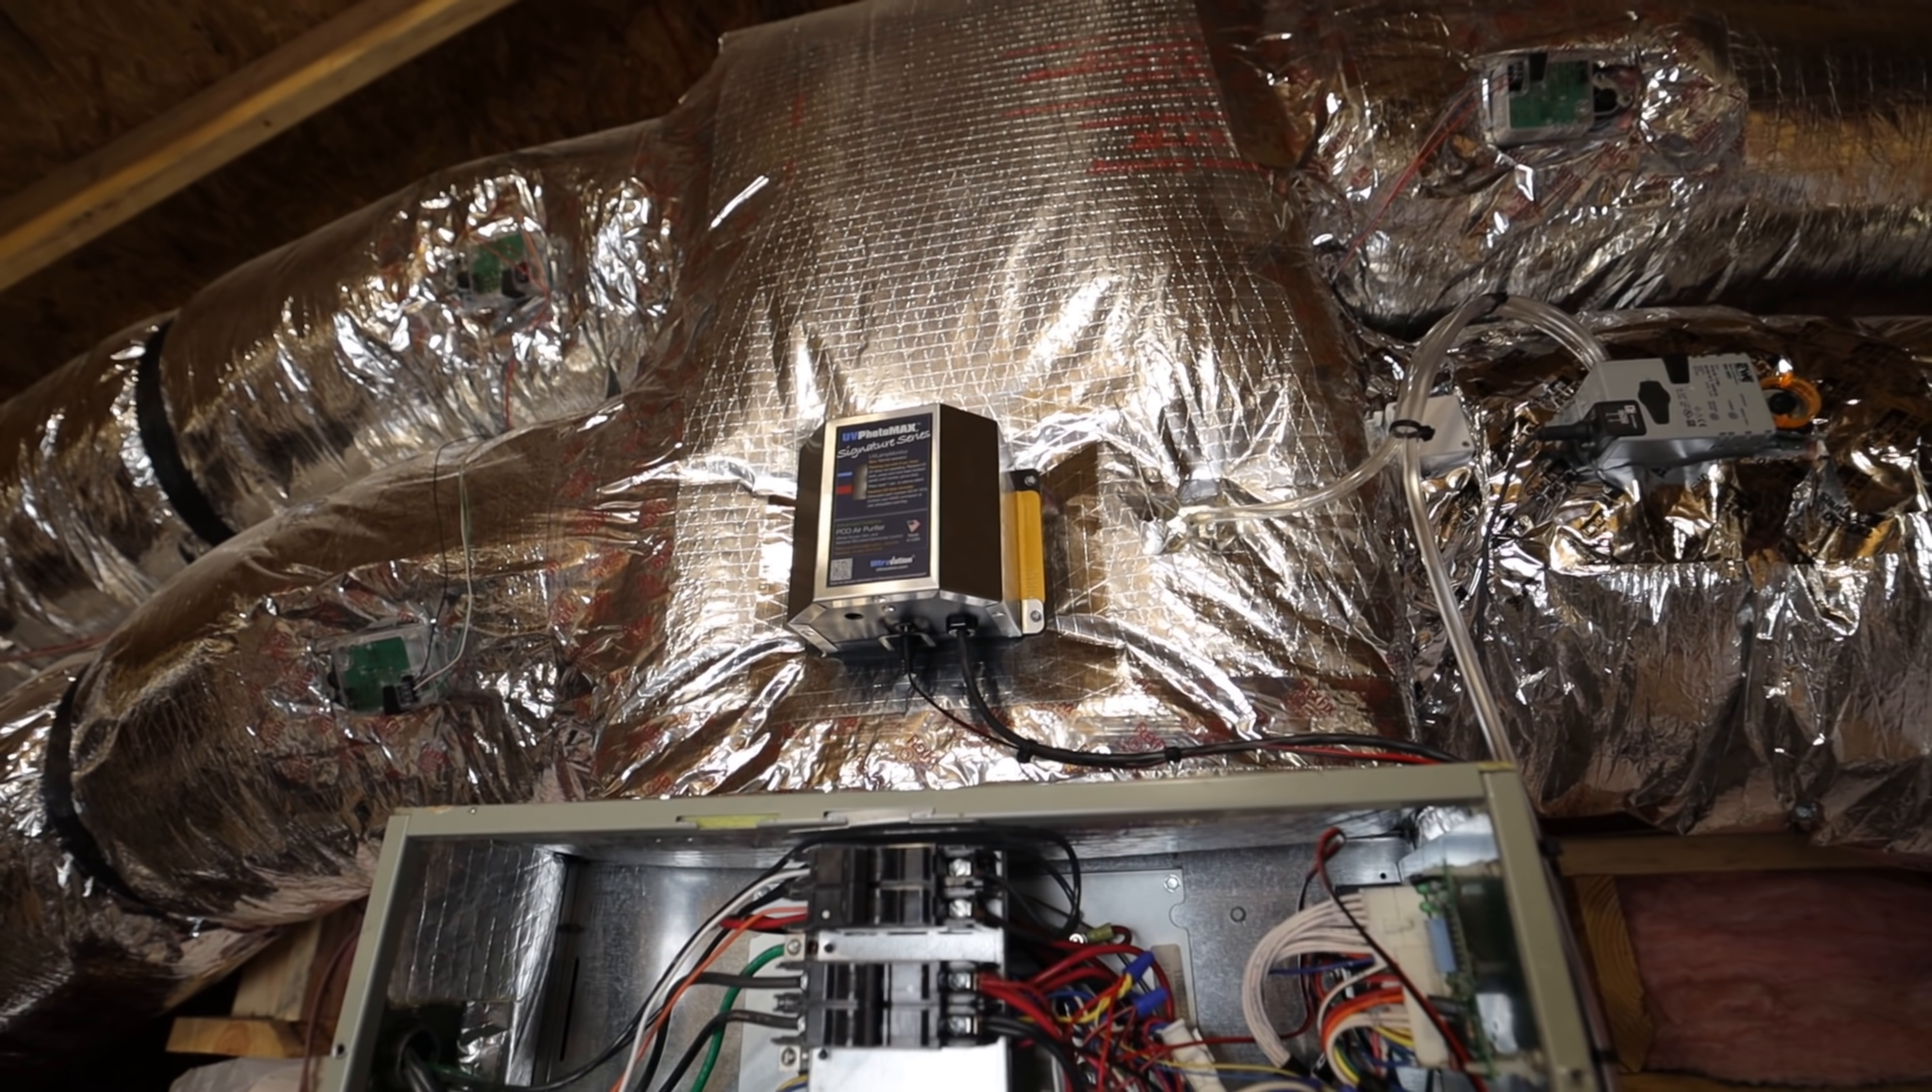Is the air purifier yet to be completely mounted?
No.